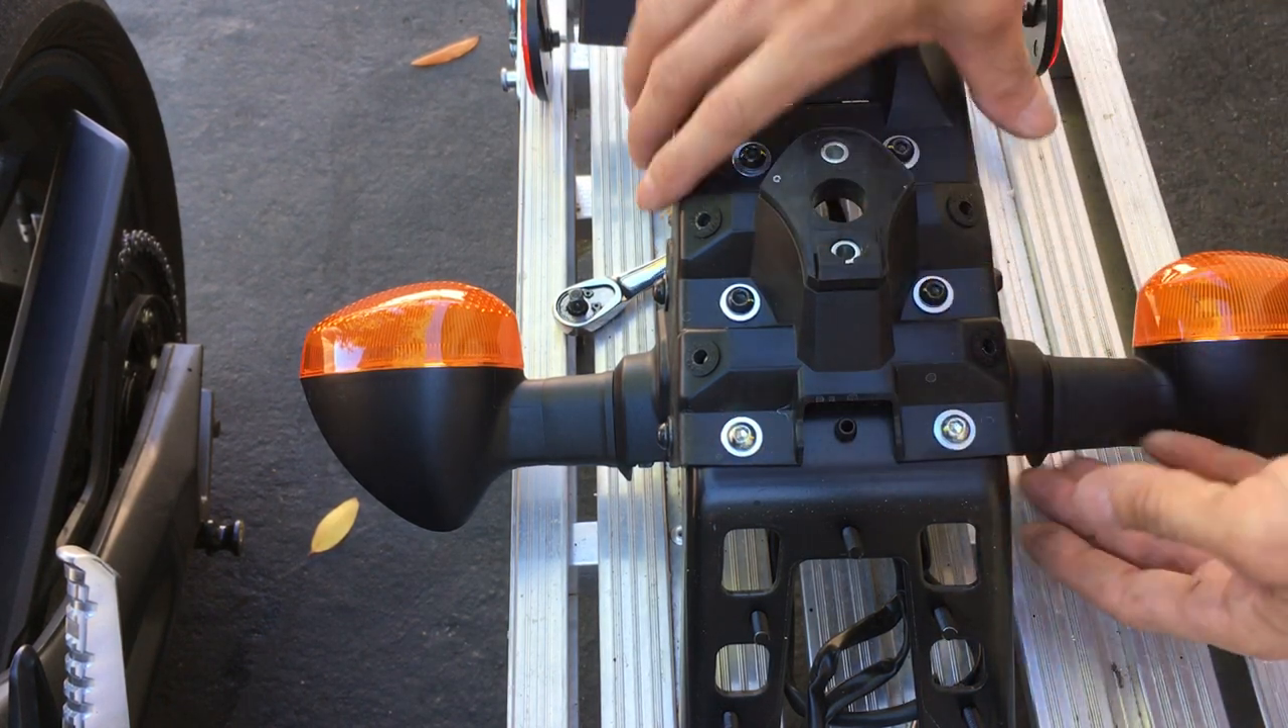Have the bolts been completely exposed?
Yes.